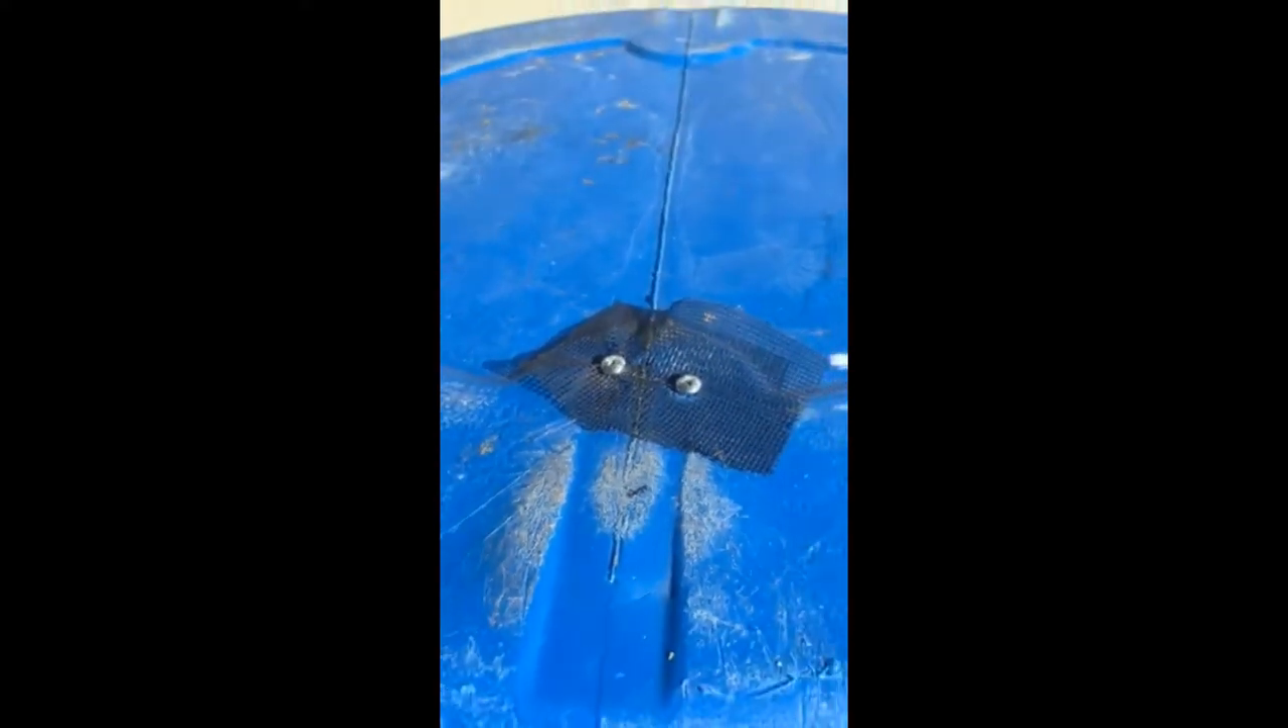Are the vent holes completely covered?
Yes.